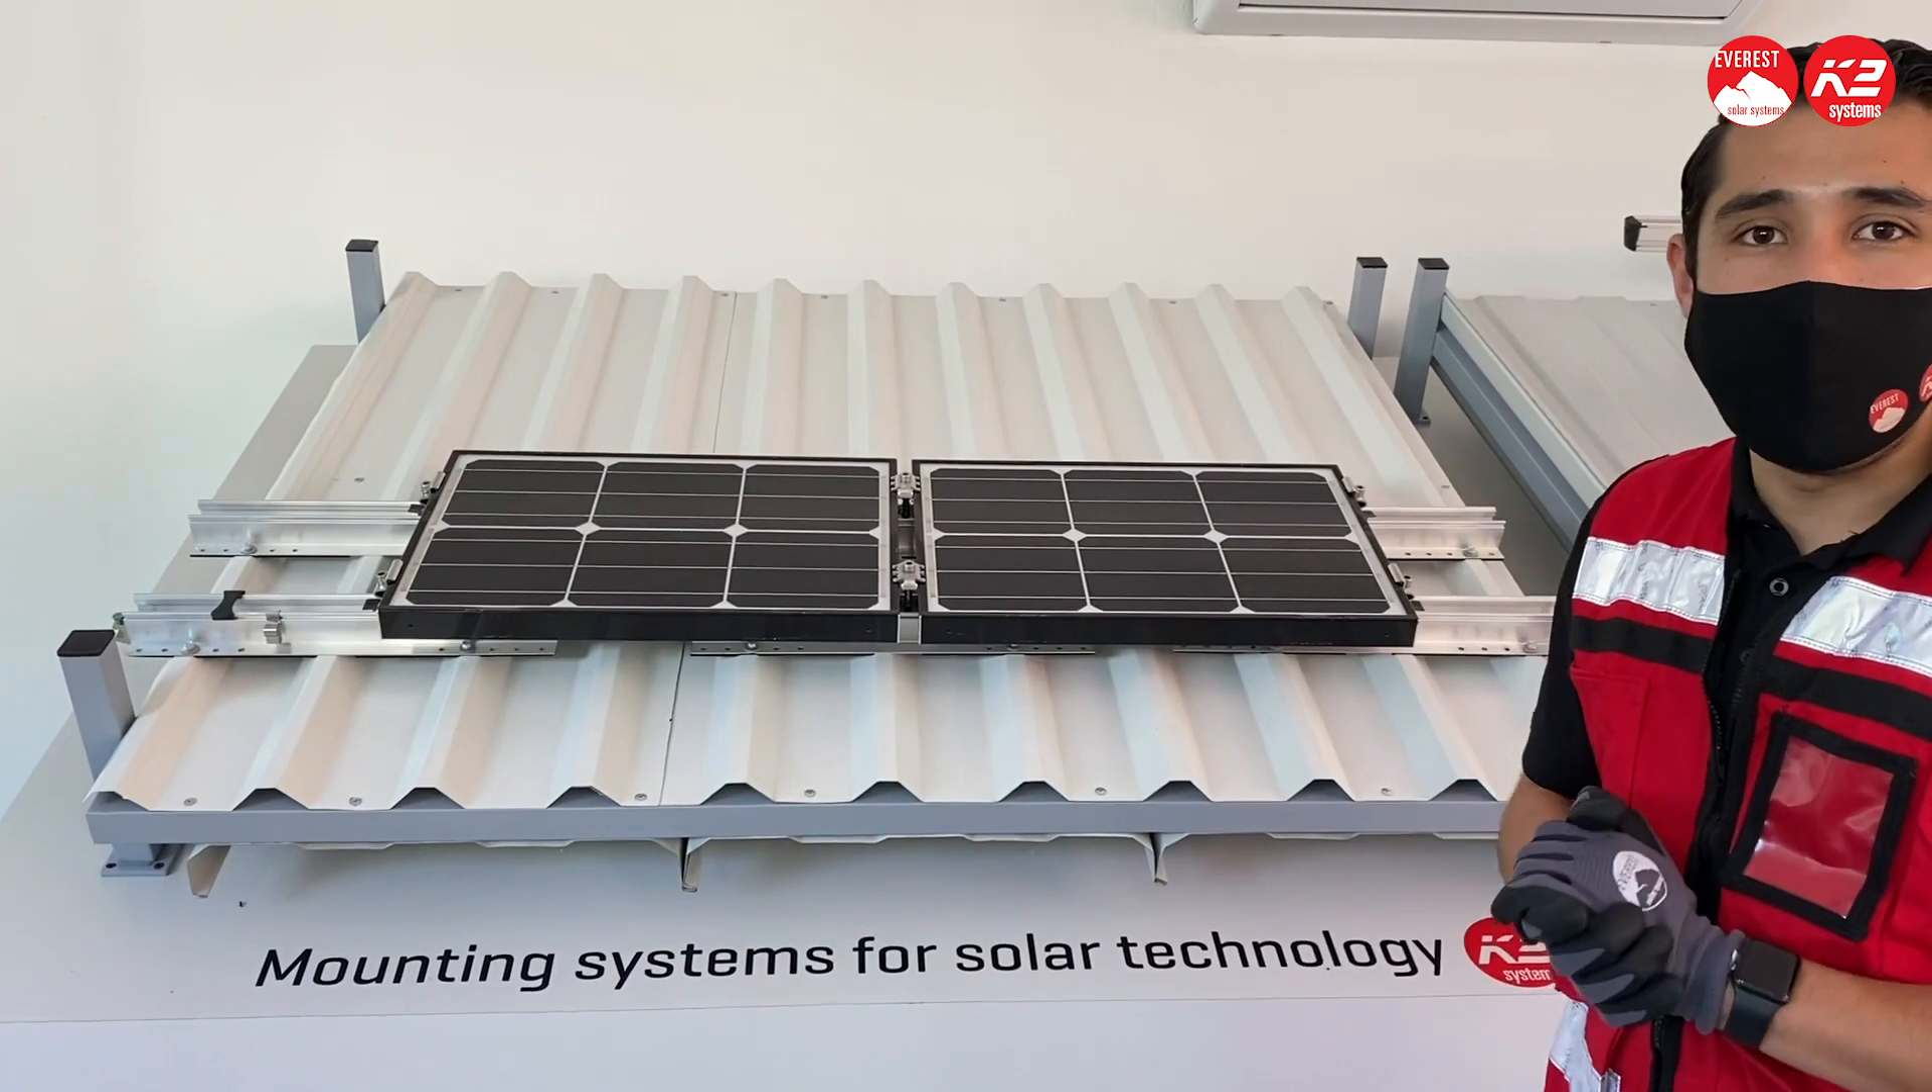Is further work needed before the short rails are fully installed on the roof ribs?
No.